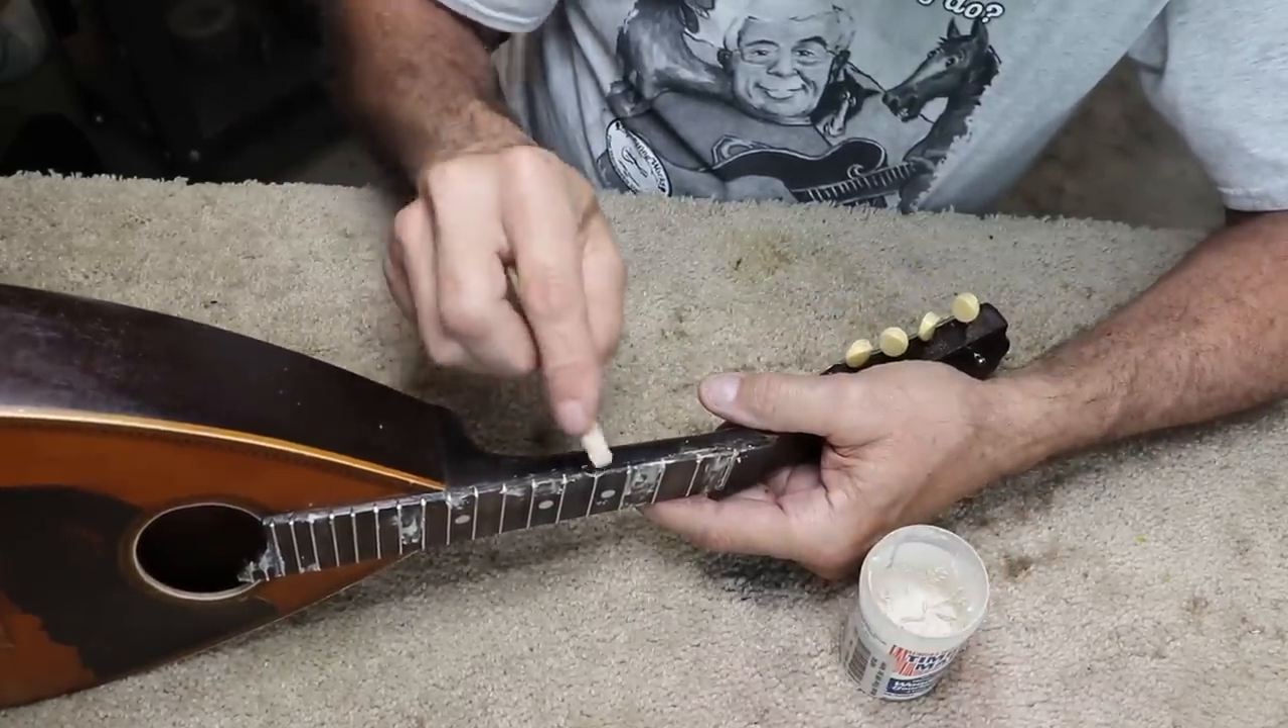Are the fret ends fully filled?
No.